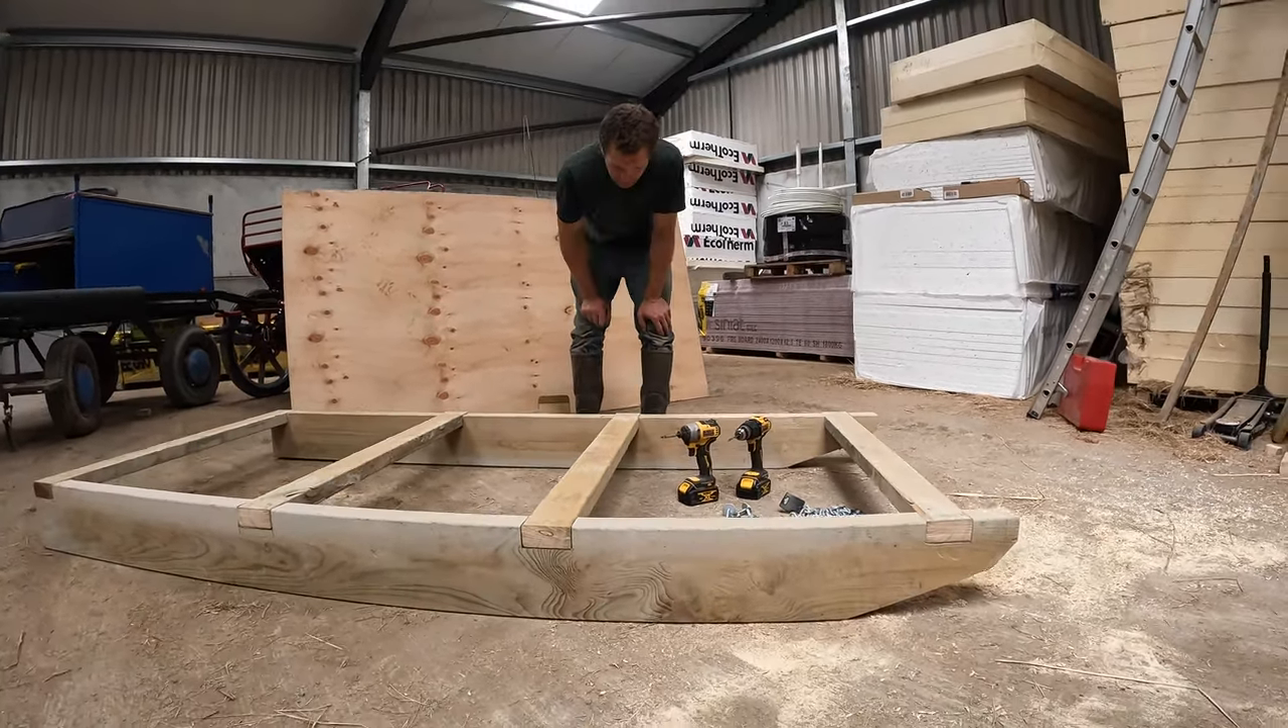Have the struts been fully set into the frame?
Yes.